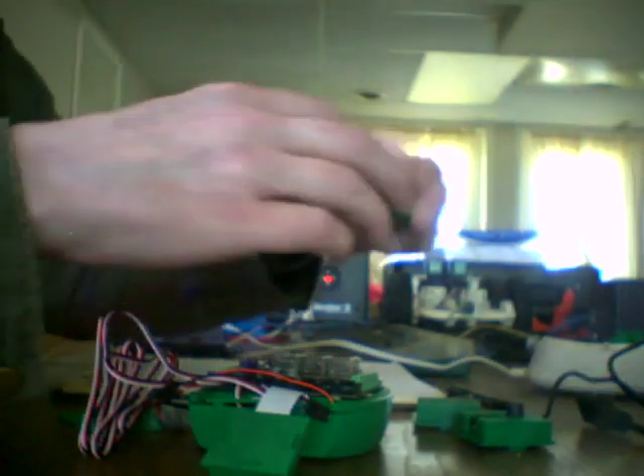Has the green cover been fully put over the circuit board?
No.